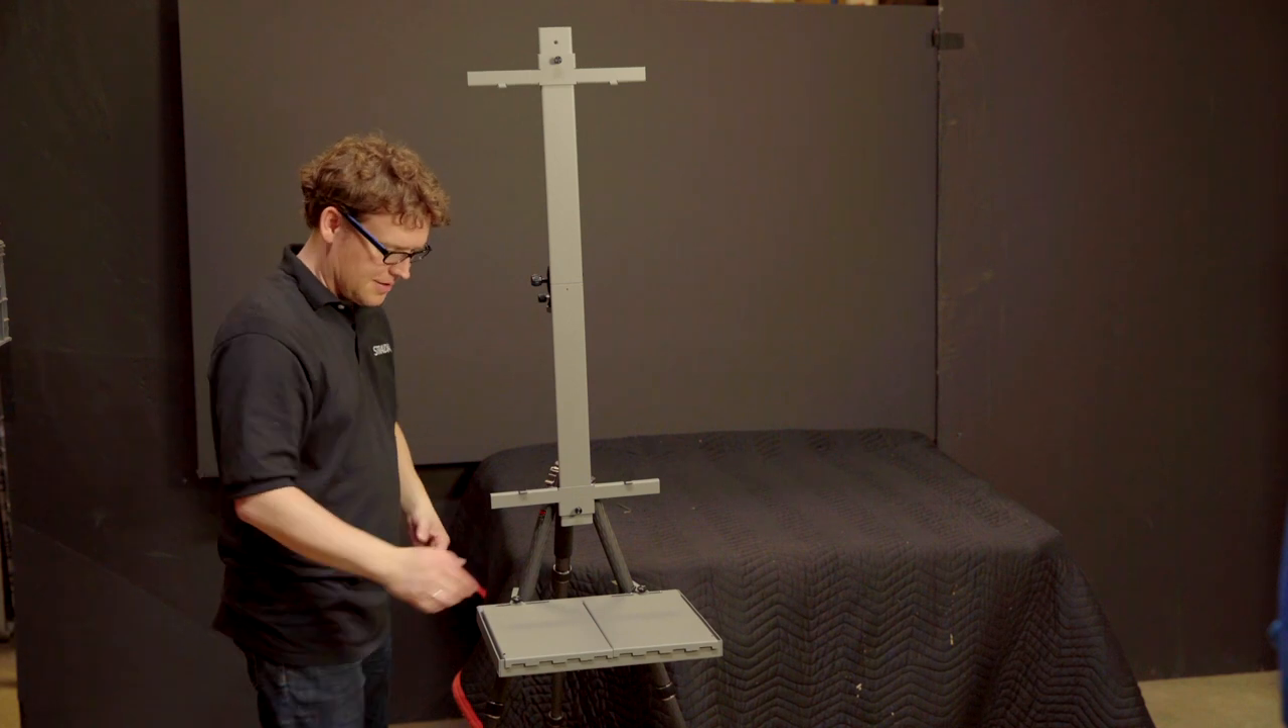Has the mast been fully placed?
Yes.